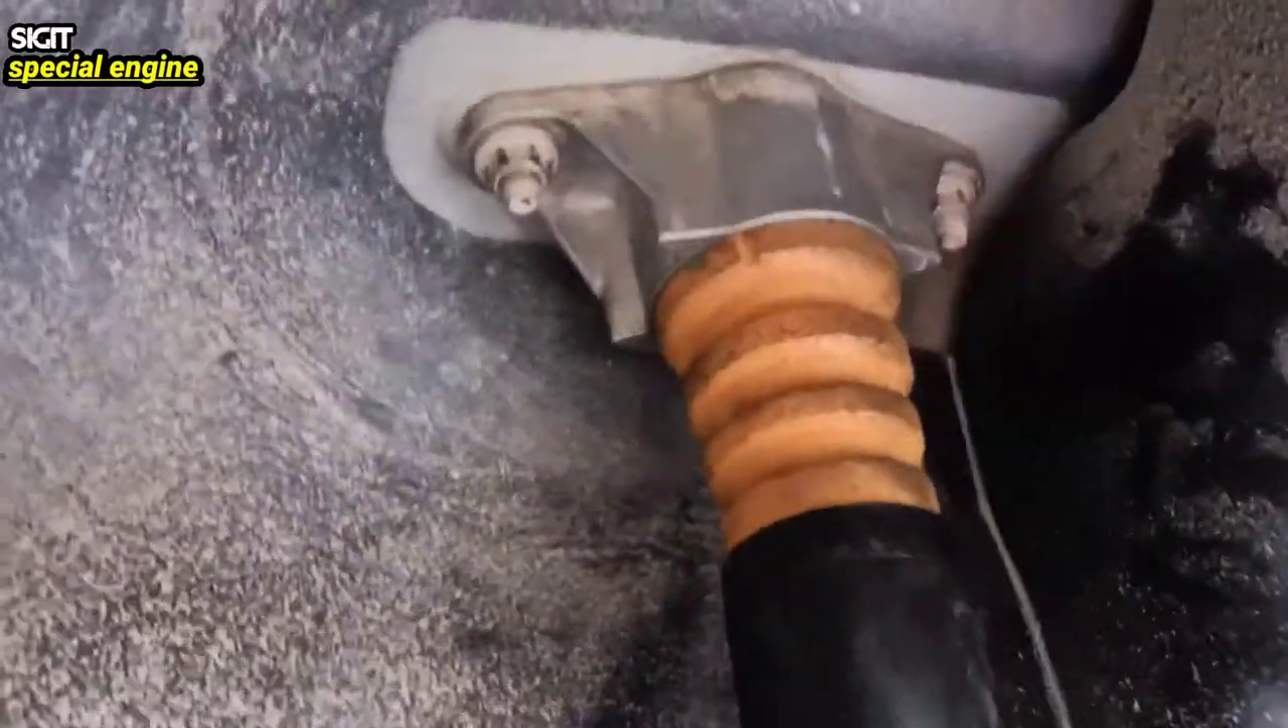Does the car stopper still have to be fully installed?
No.